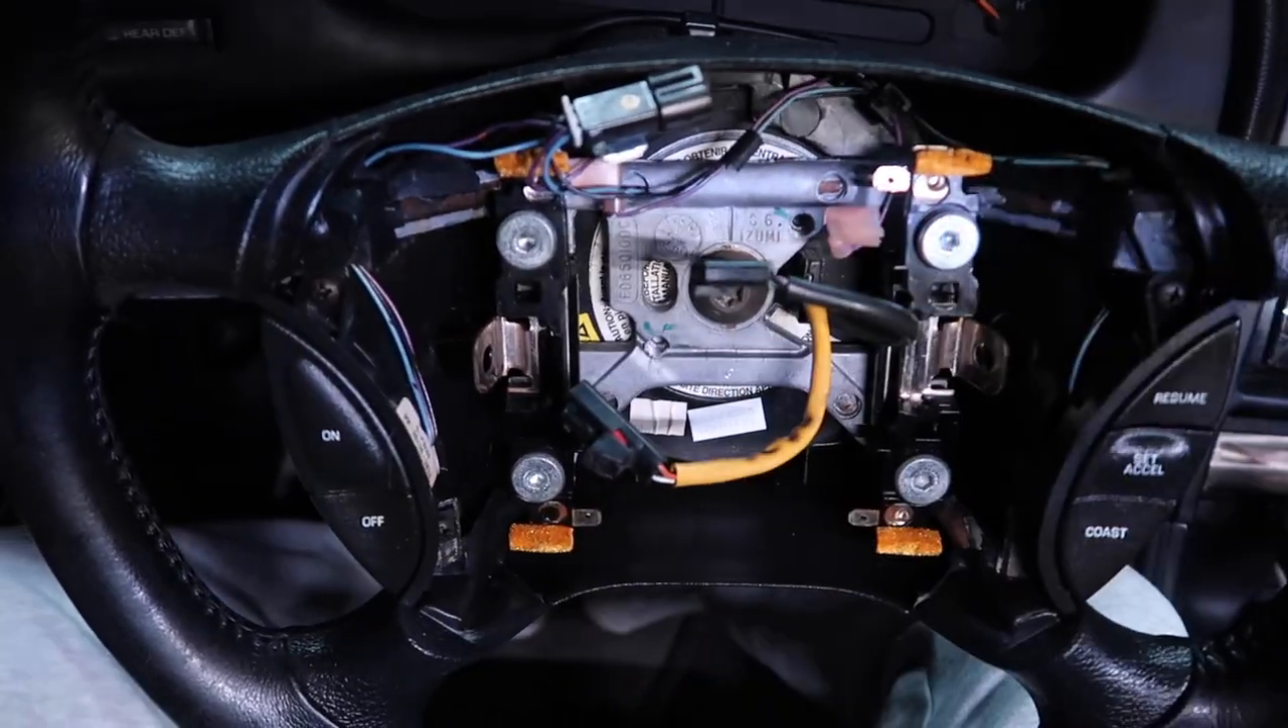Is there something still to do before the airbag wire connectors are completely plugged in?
Yes.